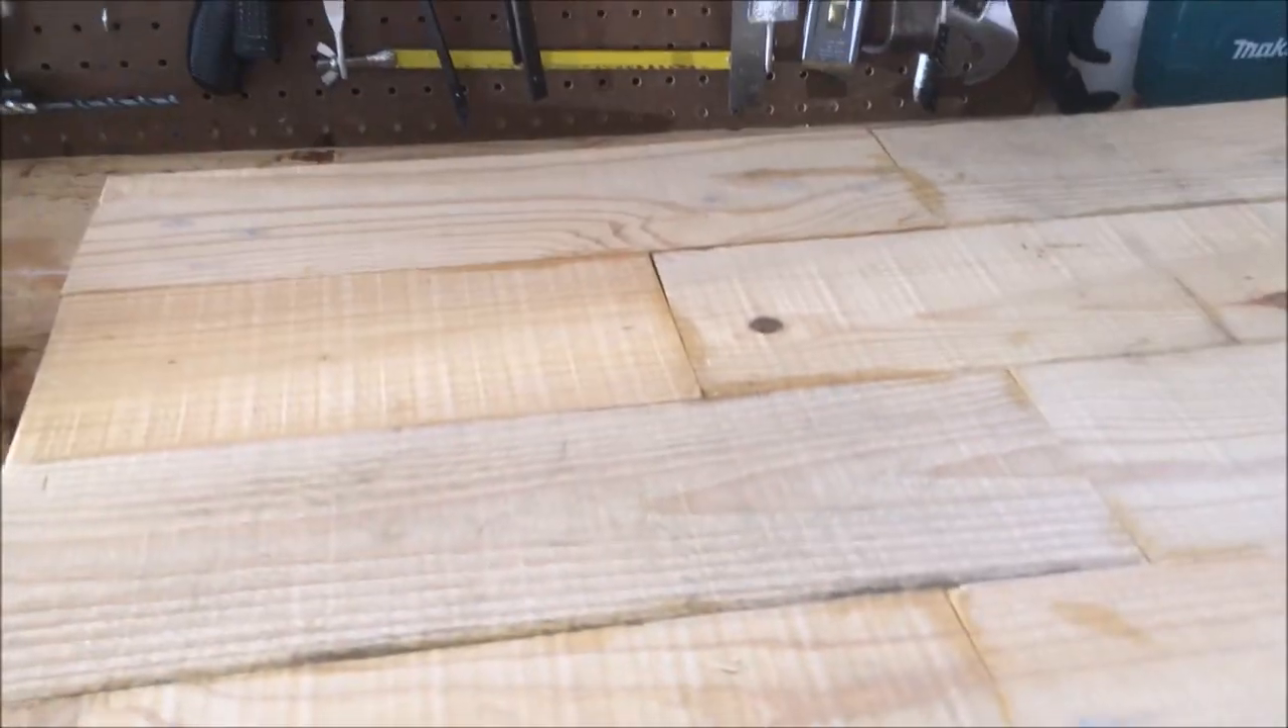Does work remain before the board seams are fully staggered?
No.